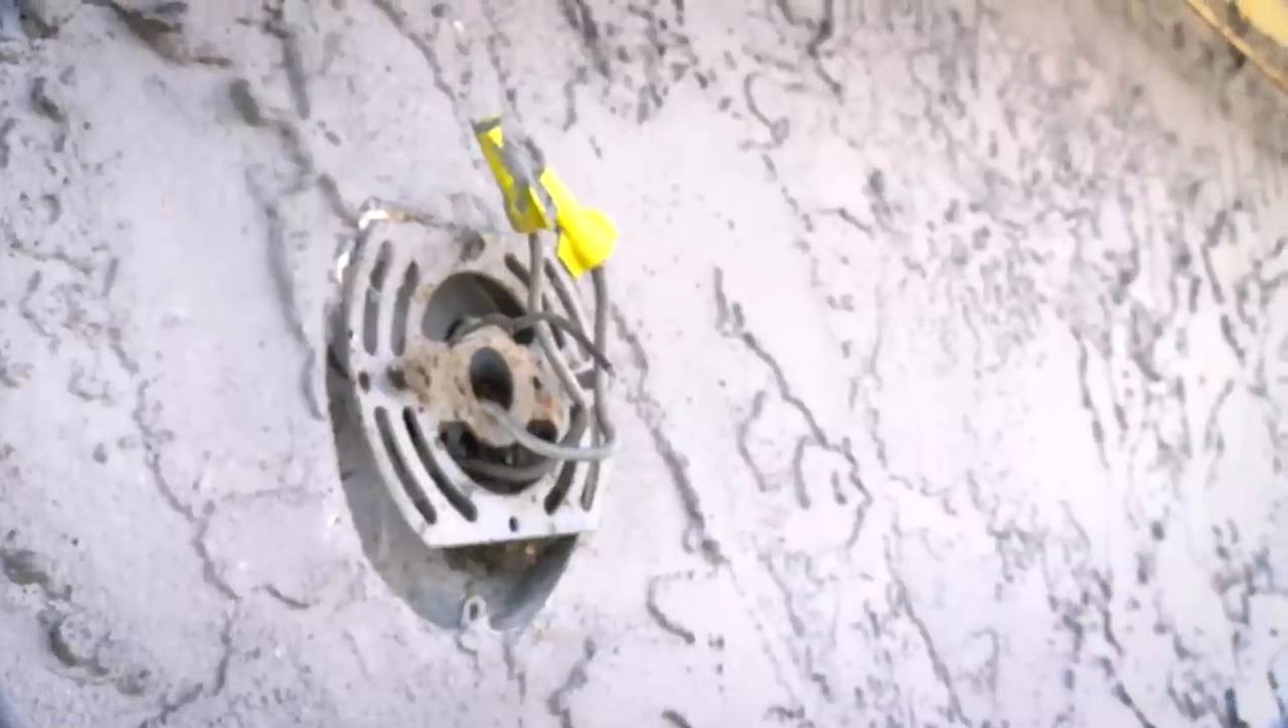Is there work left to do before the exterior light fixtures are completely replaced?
Yes.